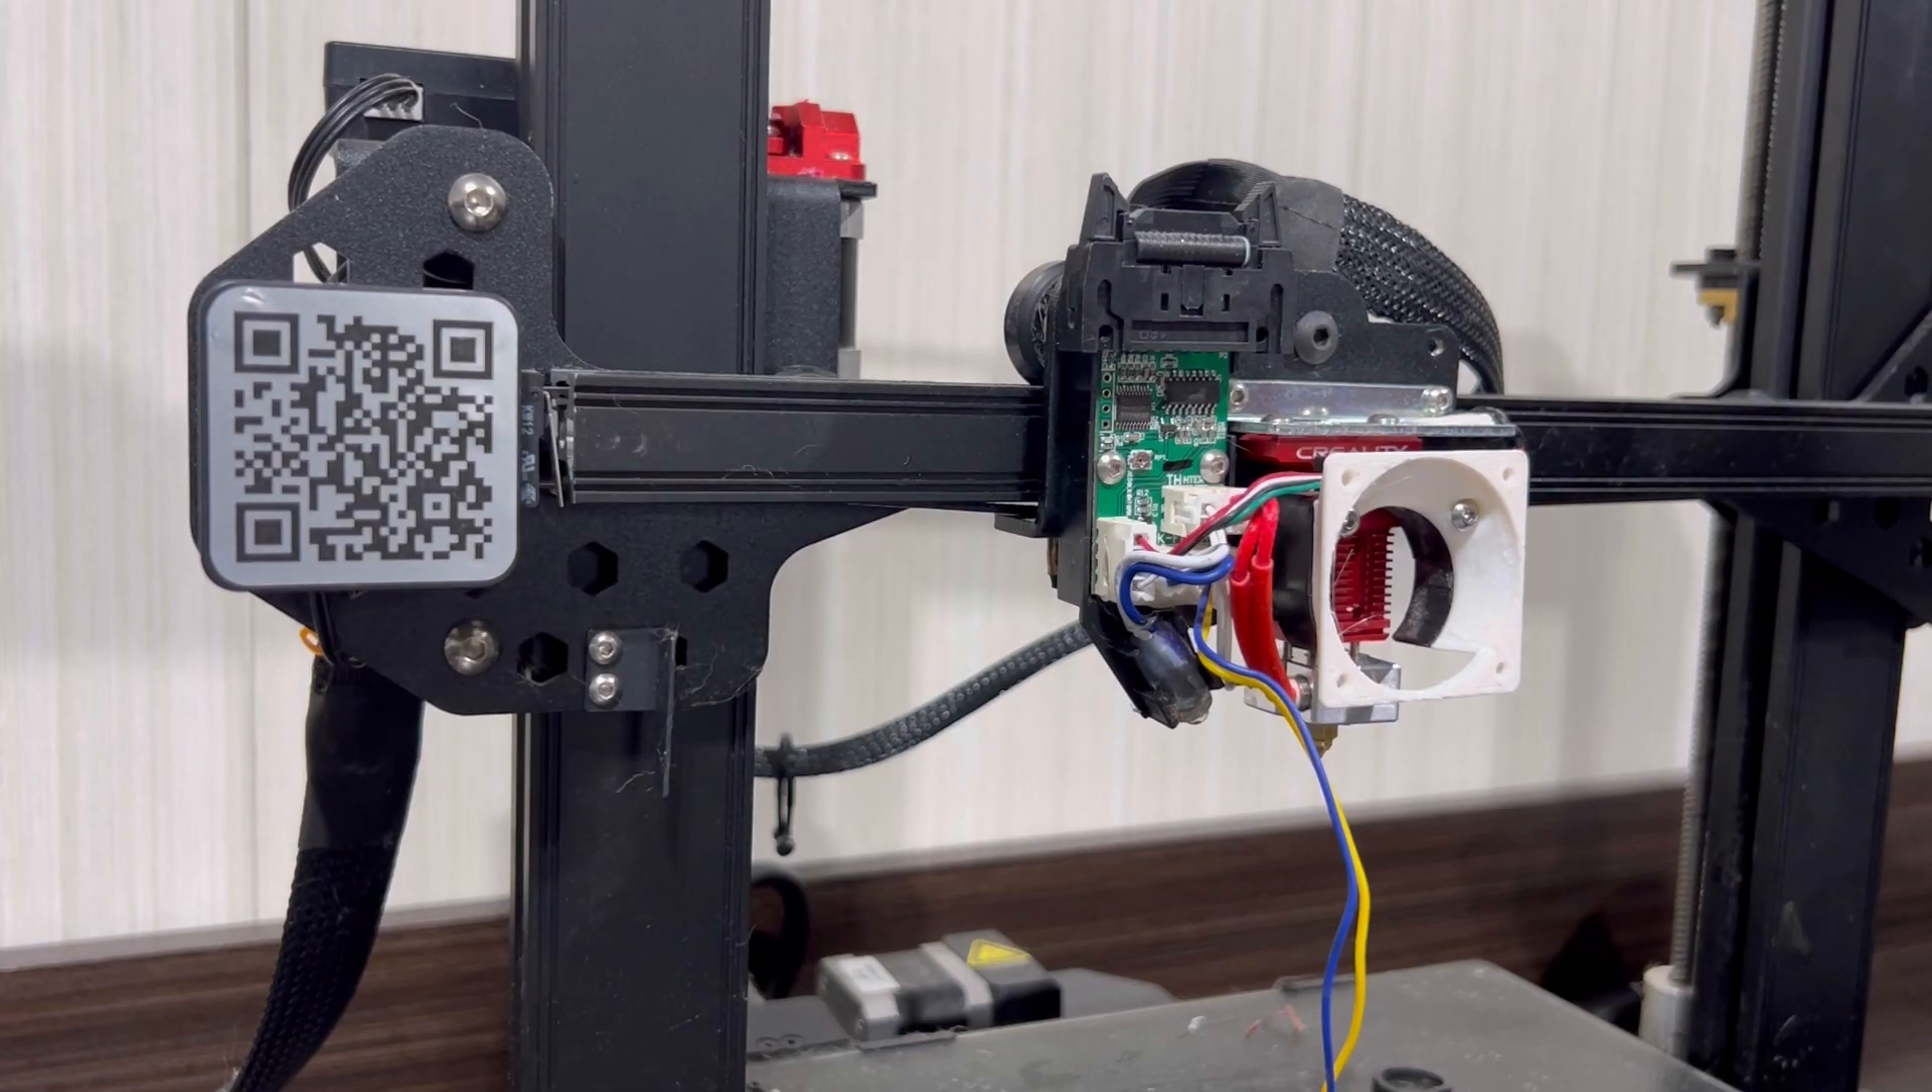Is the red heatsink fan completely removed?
Yes.